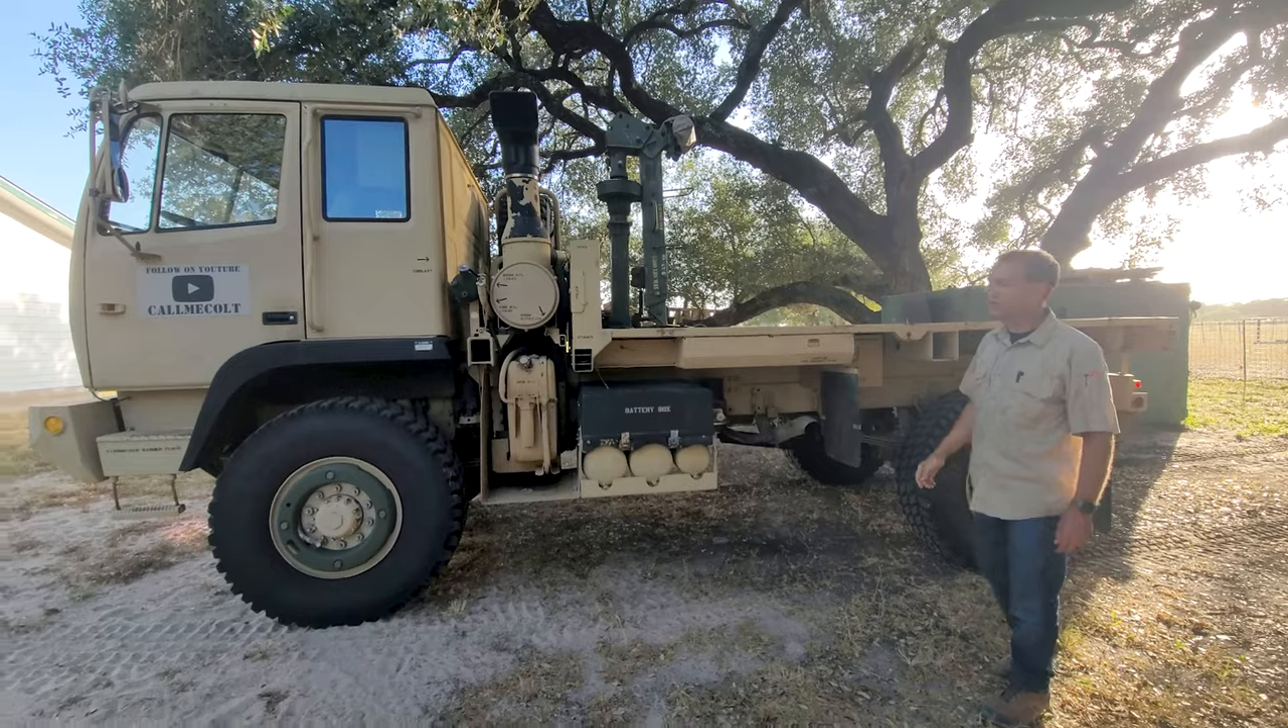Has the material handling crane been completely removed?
No.